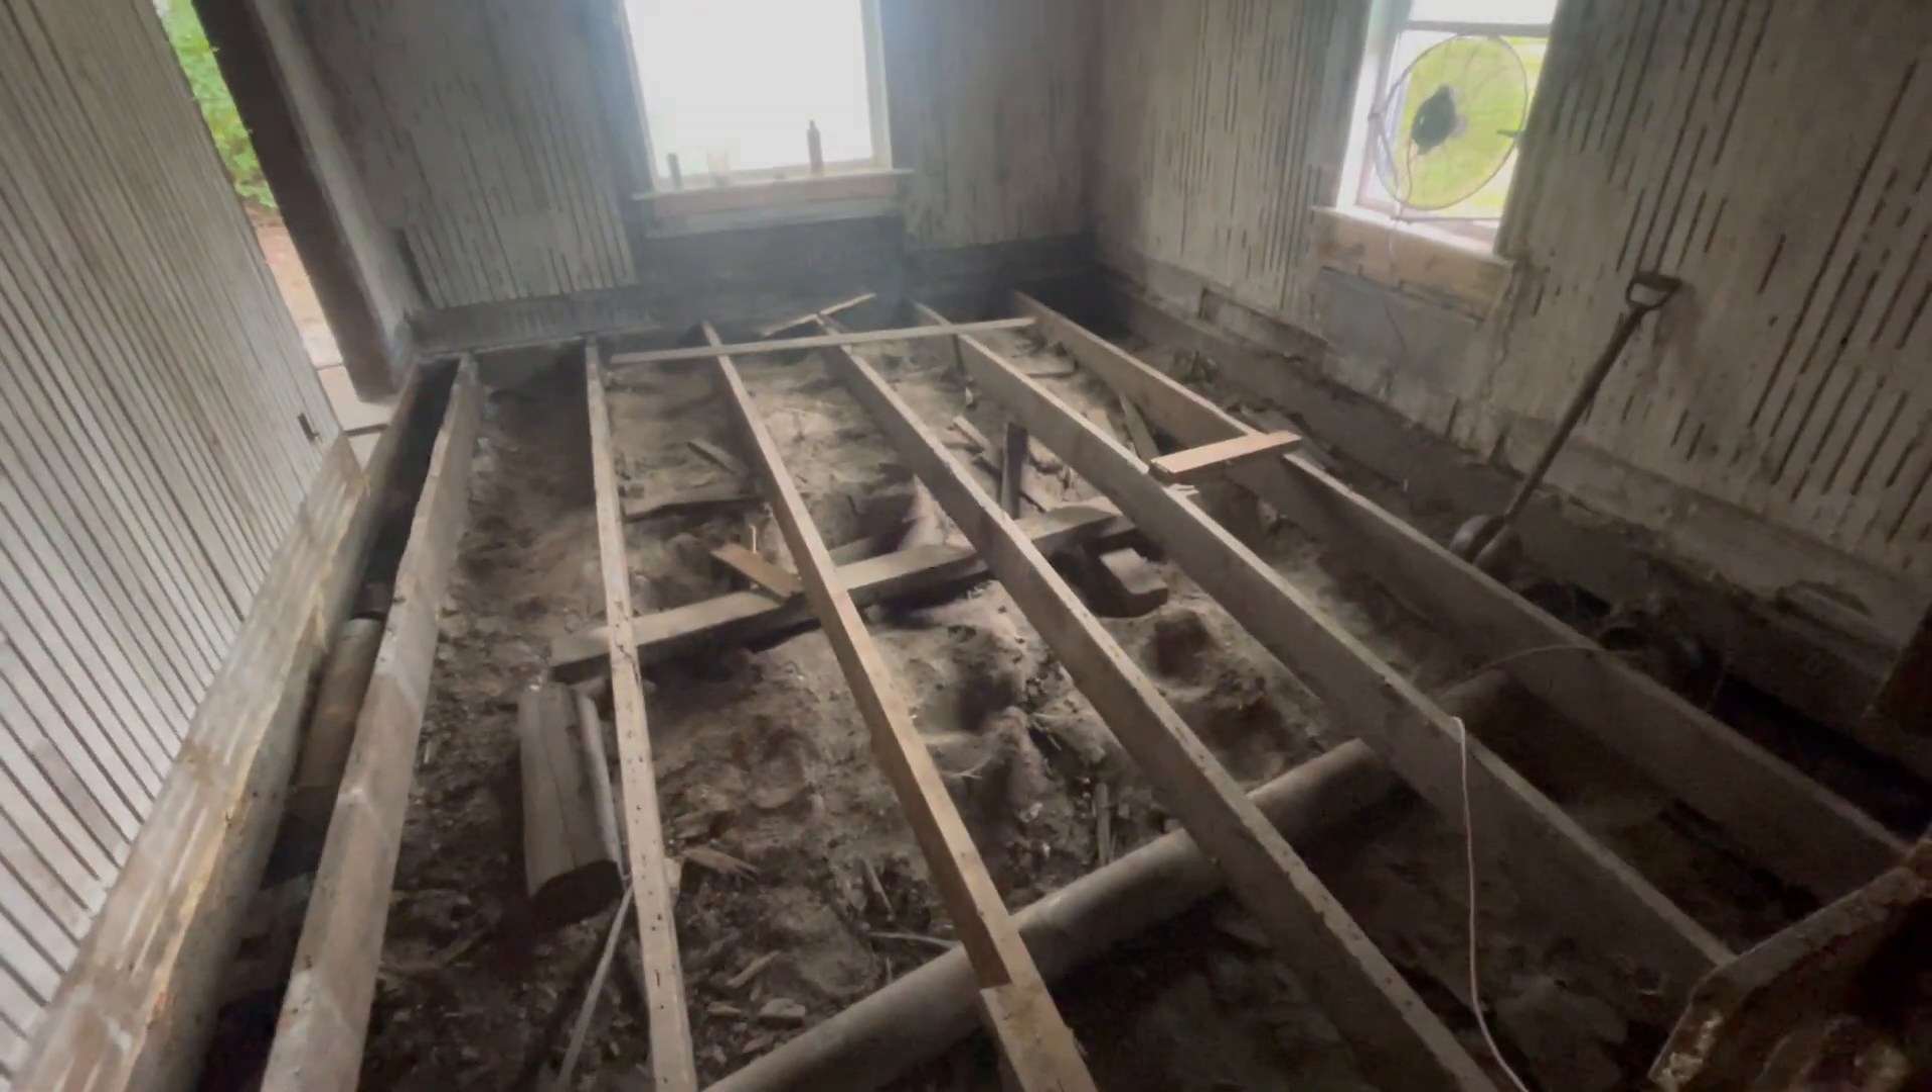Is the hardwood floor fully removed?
Yes.